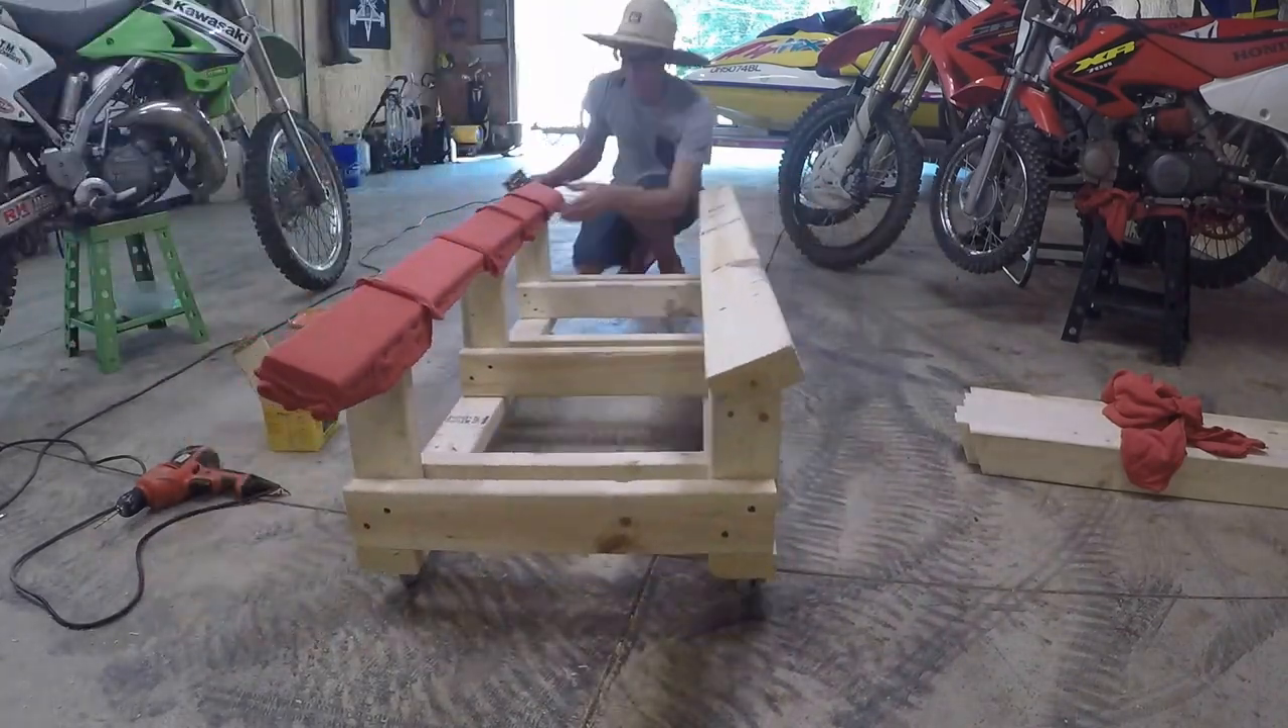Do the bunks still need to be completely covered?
Yes.